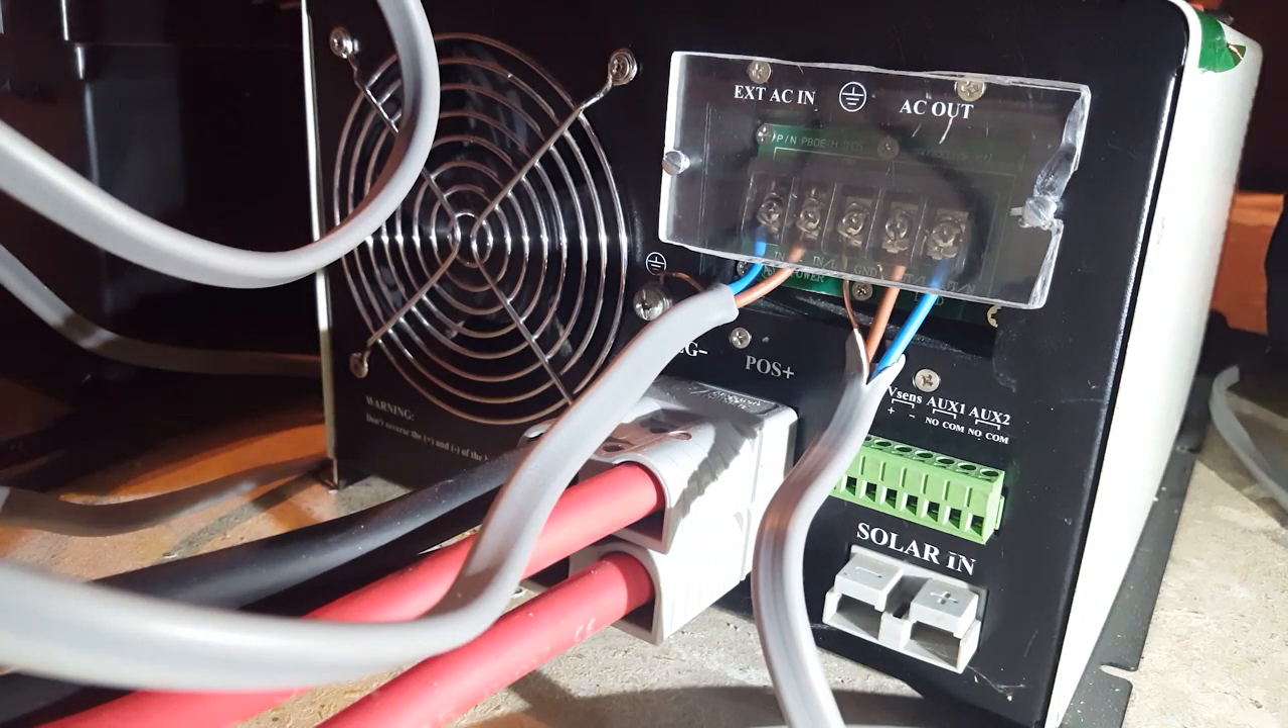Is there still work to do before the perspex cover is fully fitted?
No.